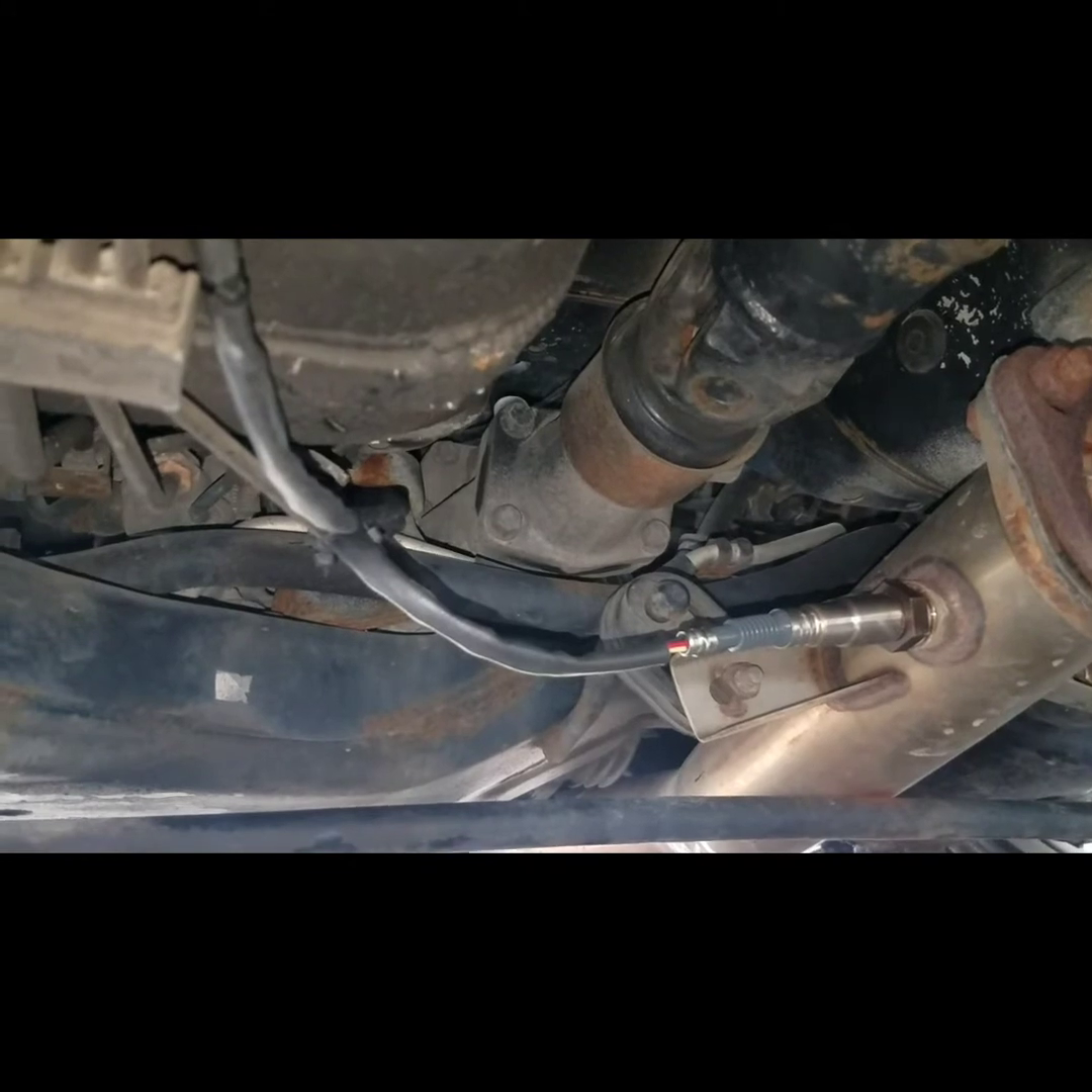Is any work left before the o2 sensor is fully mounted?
No.